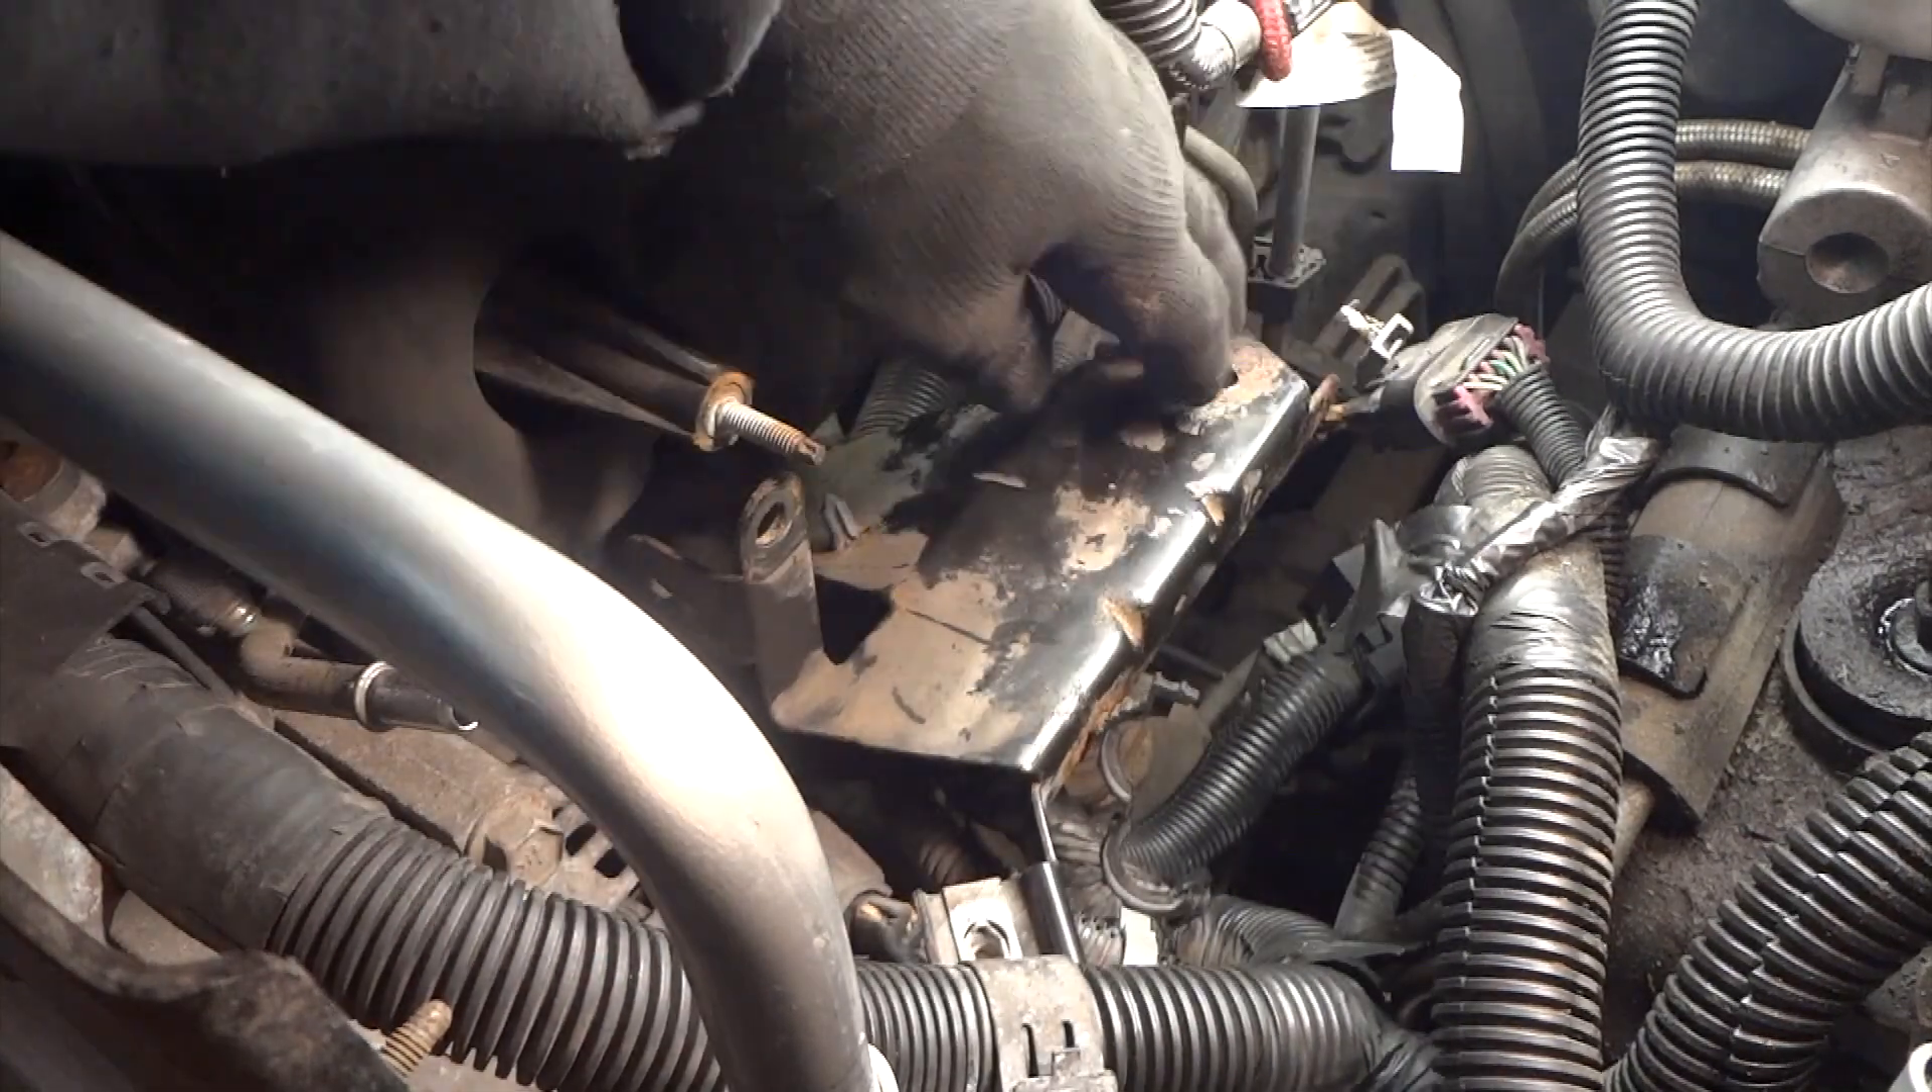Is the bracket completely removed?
No.